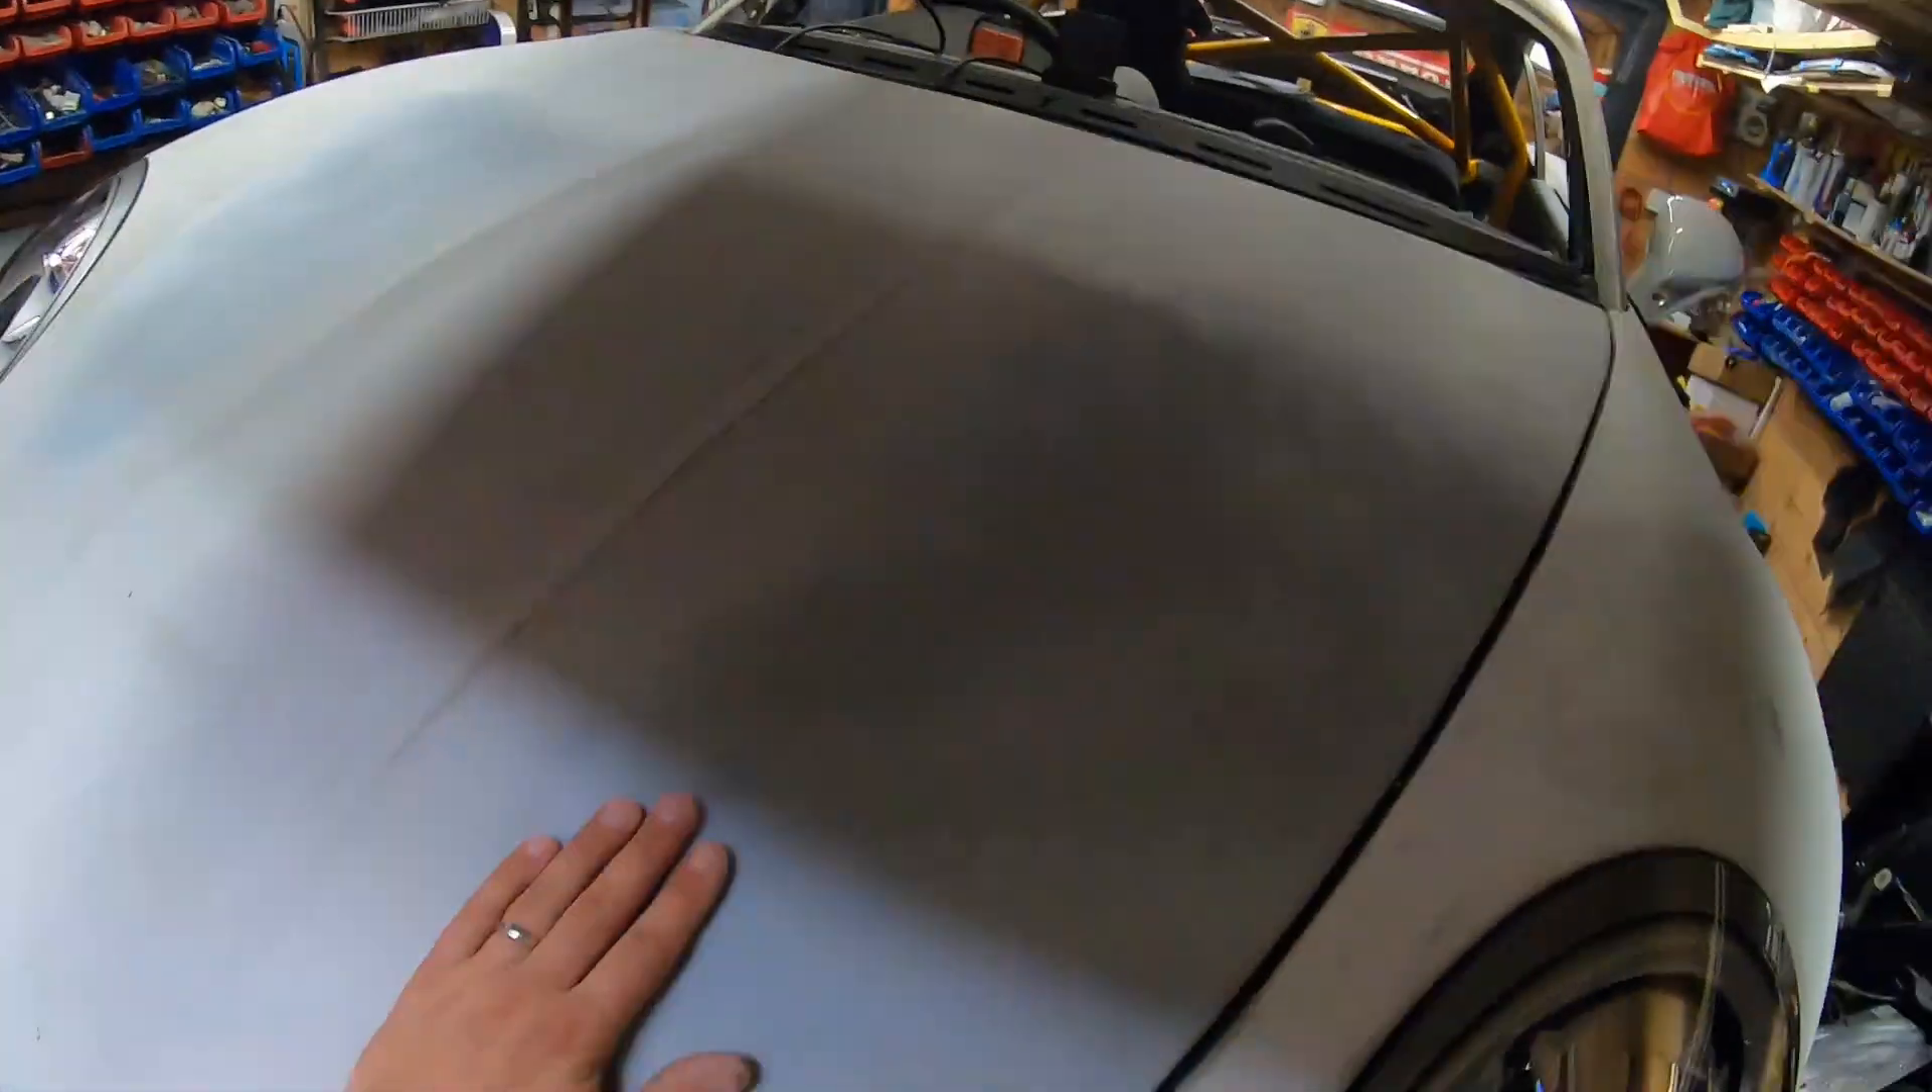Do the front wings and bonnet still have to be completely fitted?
No.